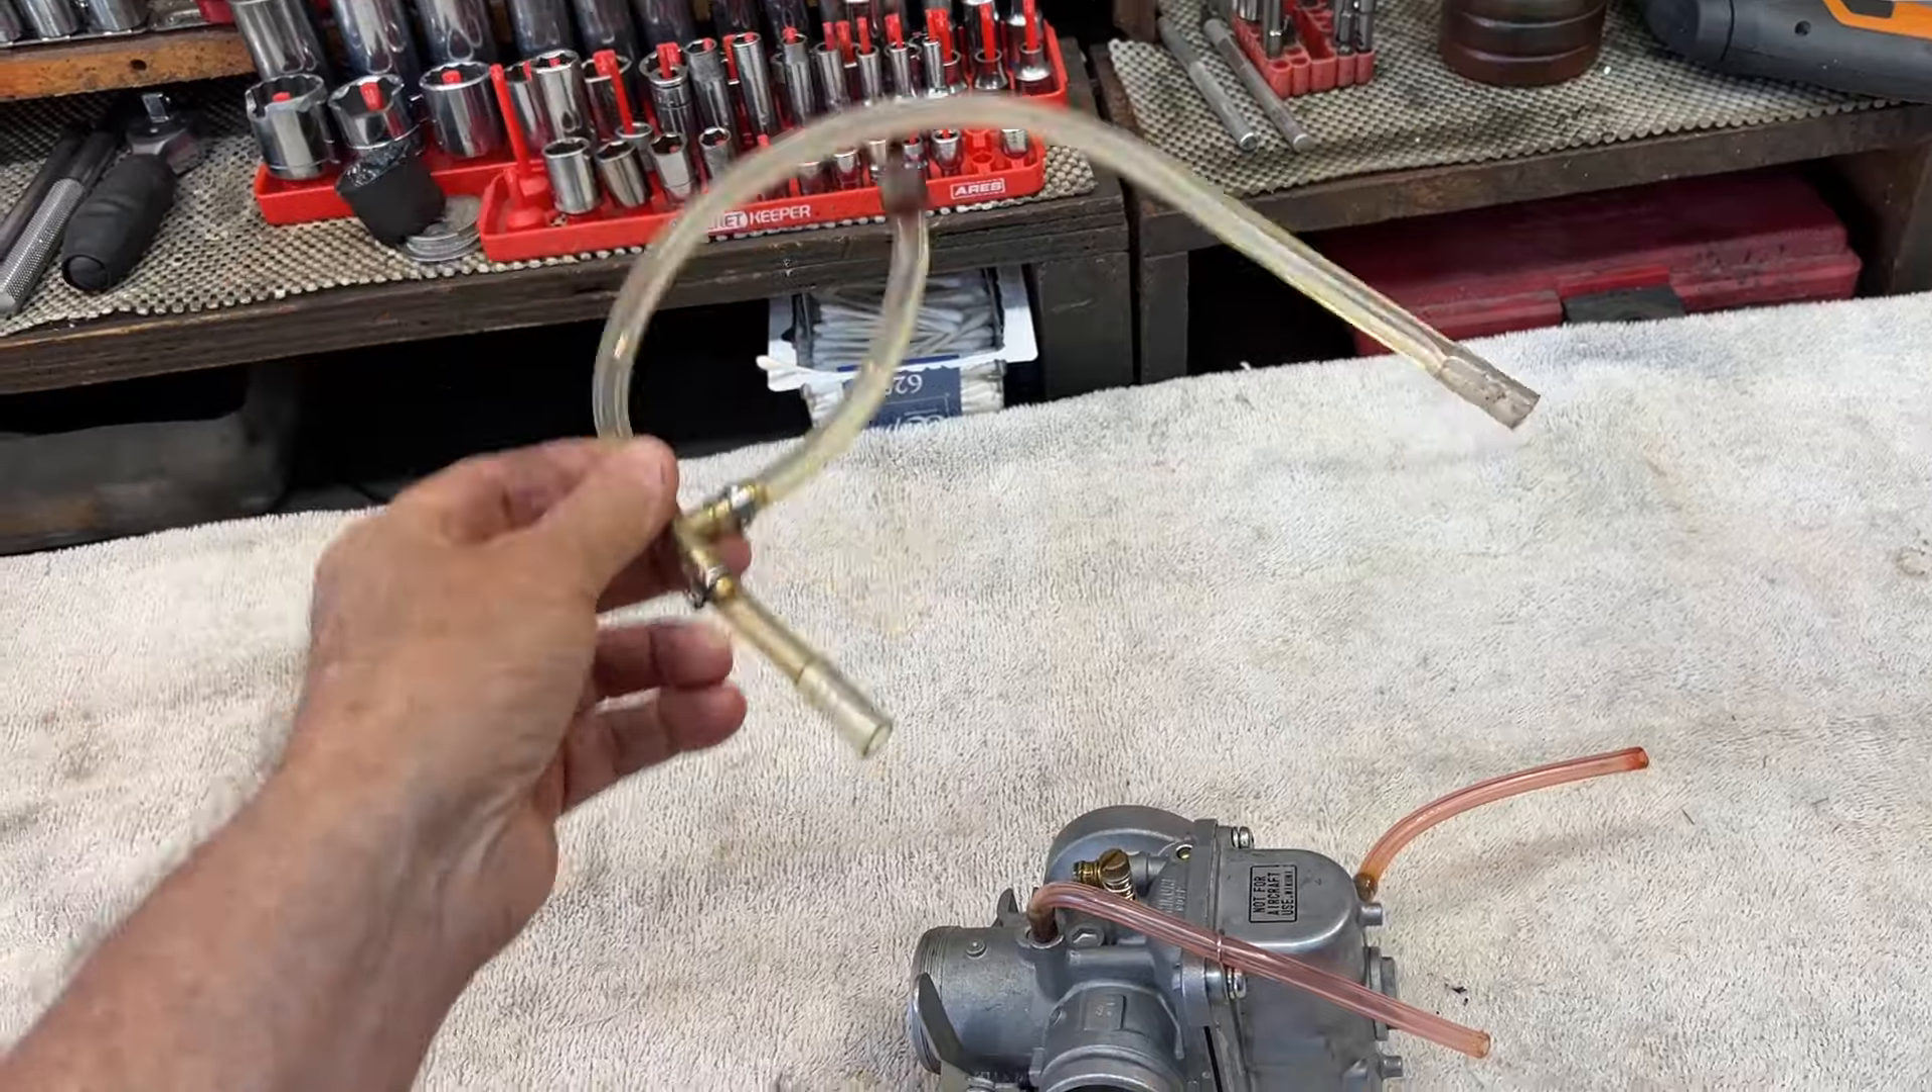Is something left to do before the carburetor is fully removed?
No.